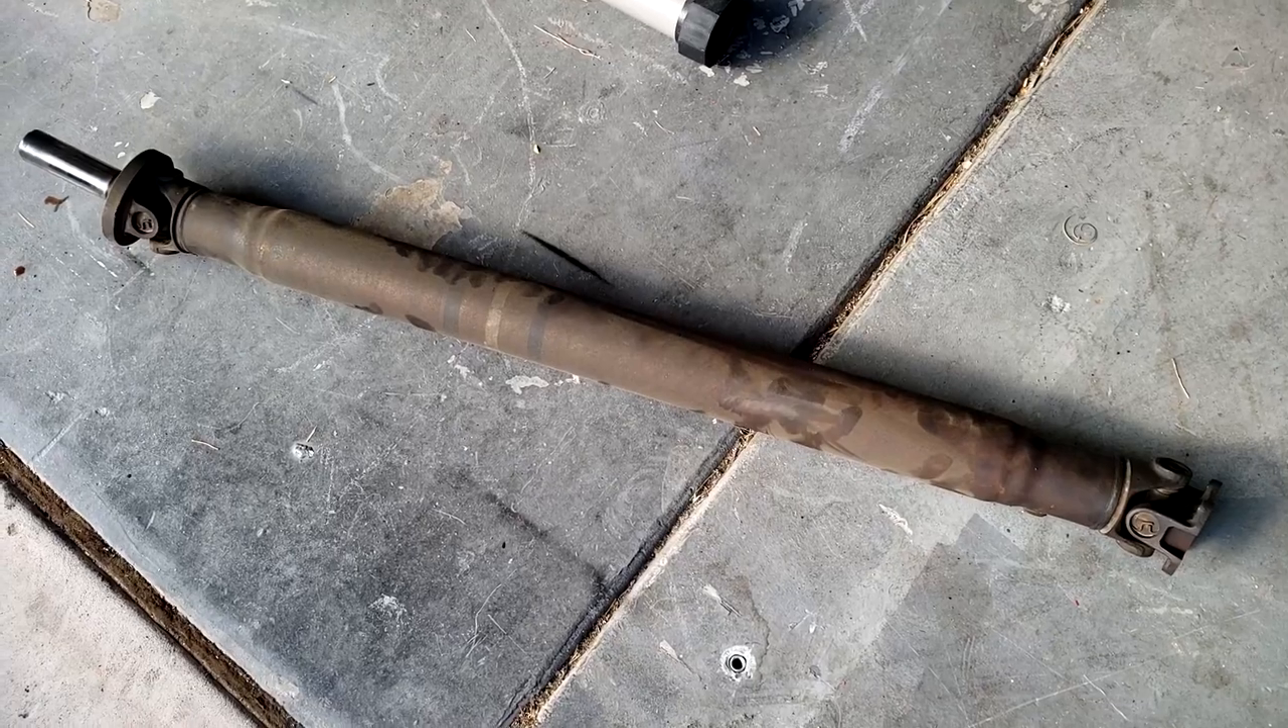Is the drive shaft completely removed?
Yes.